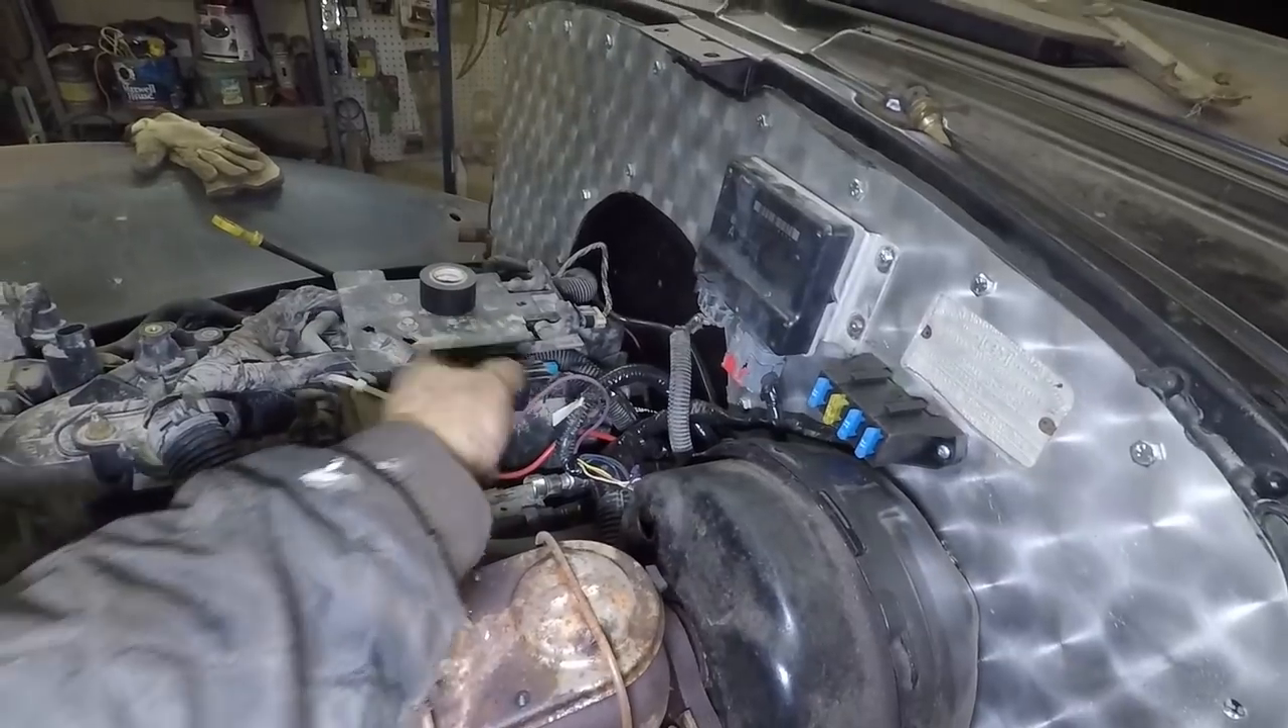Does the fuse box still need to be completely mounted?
No.